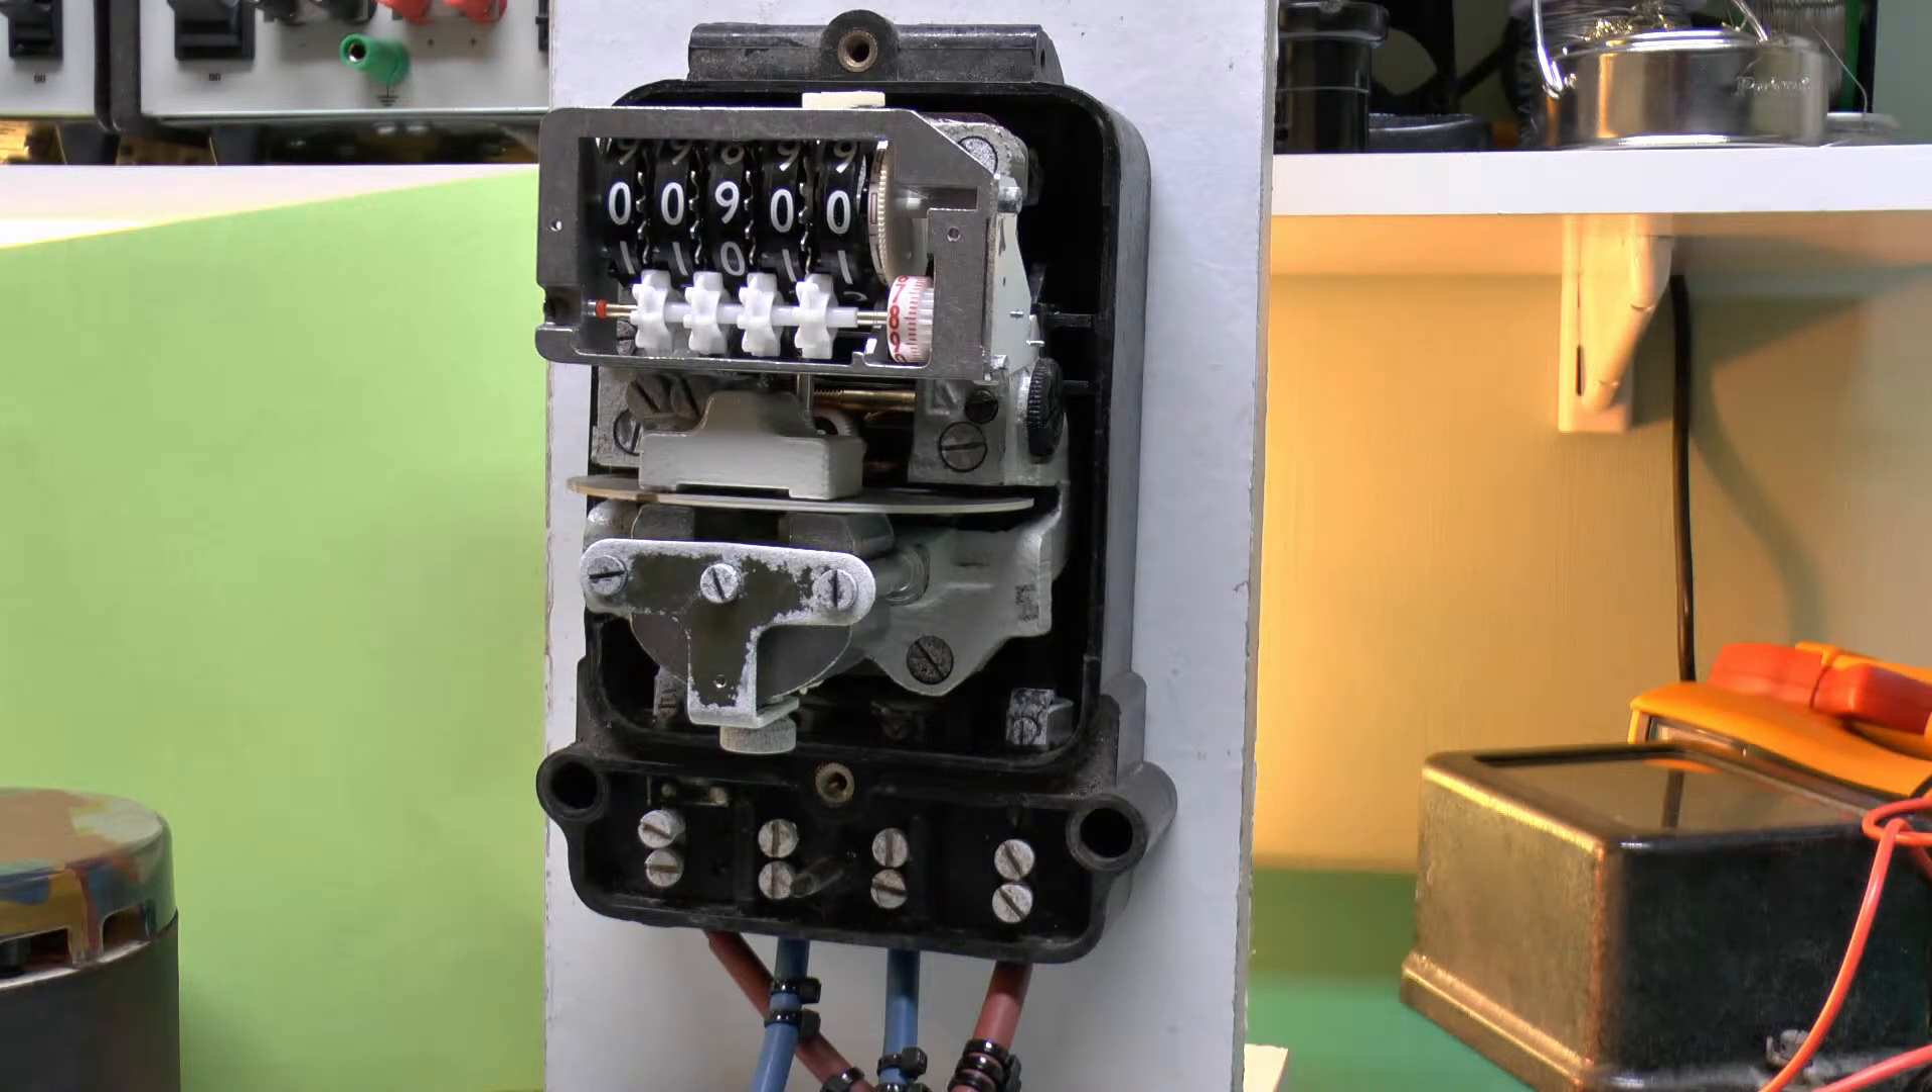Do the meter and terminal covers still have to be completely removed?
No.